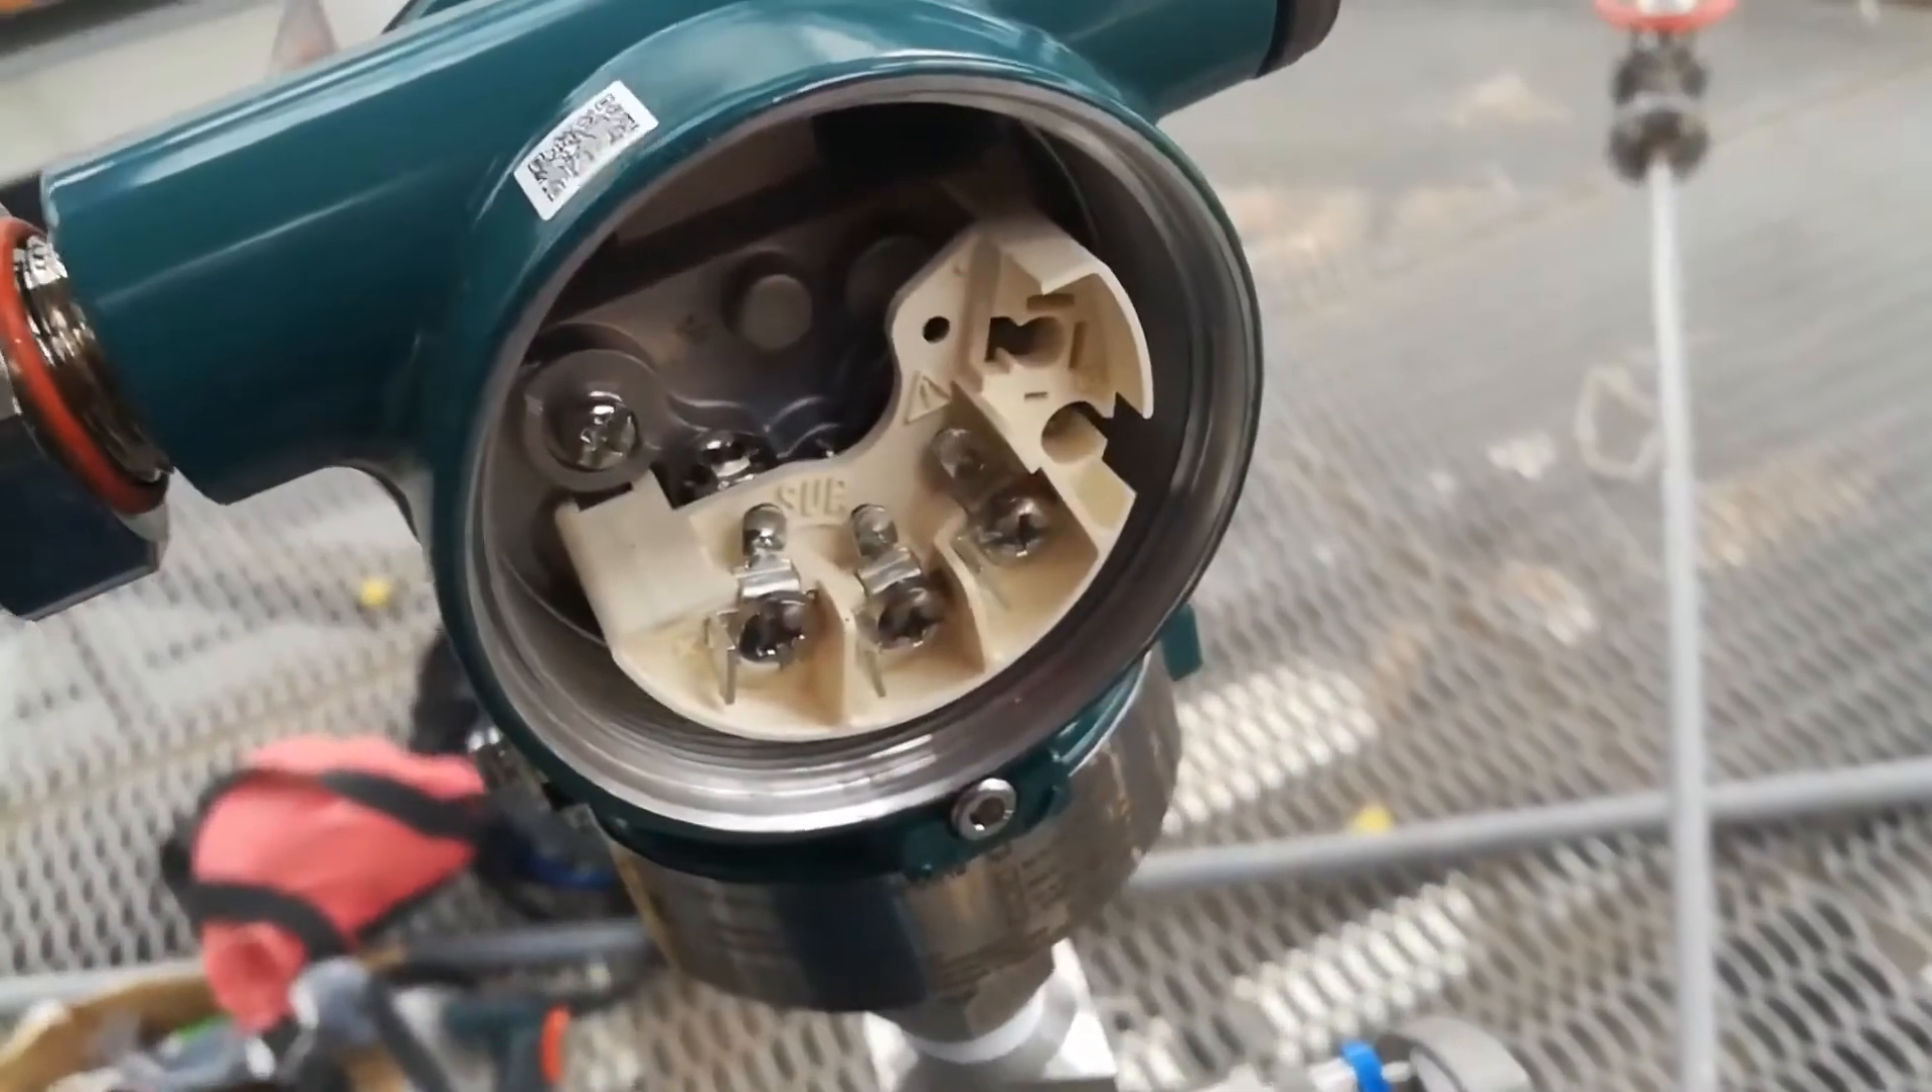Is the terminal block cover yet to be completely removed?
No.